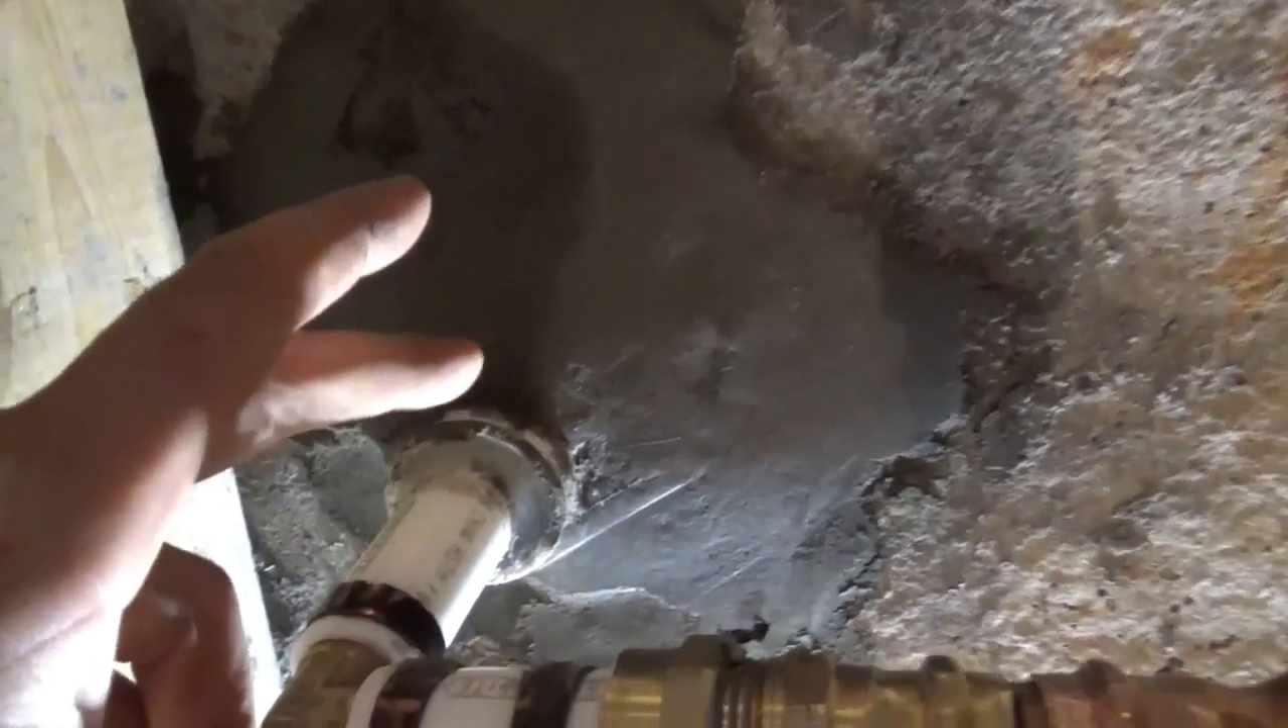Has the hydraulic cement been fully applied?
Yes.